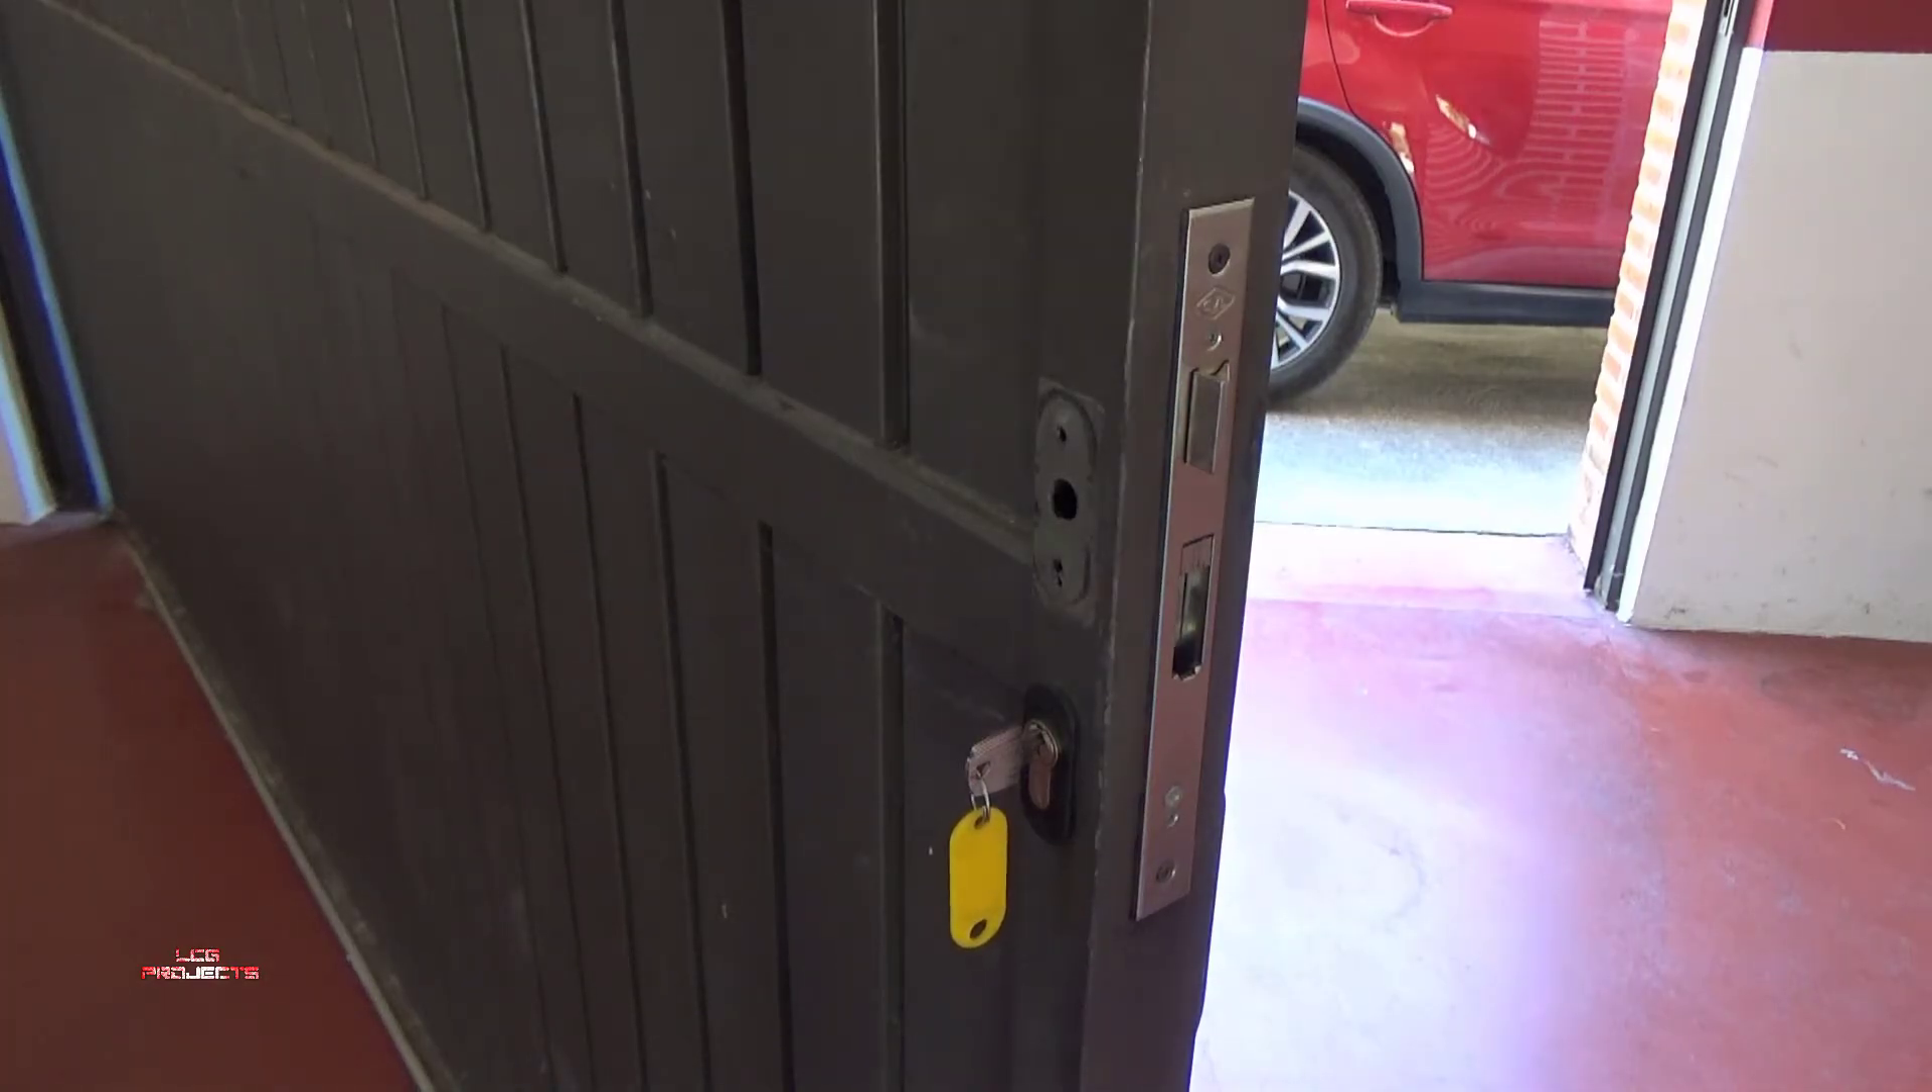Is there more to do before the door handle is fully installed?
Yes.